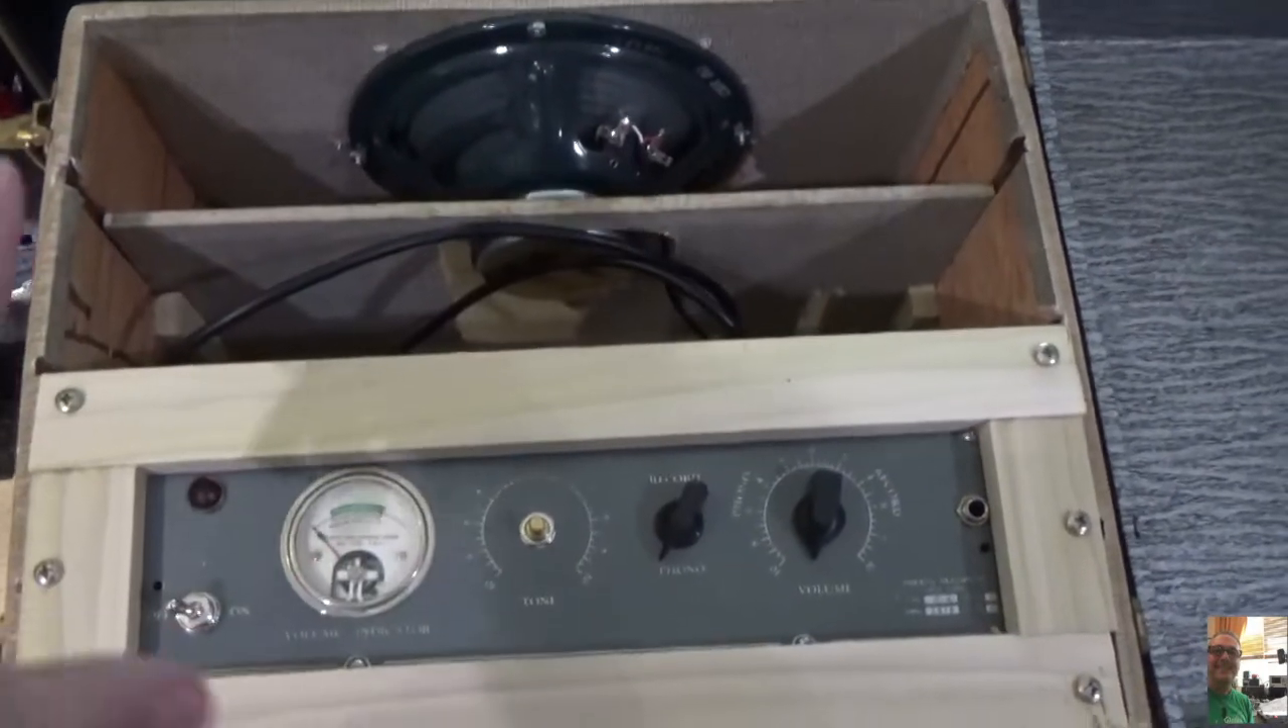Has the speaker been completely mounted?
Yes.